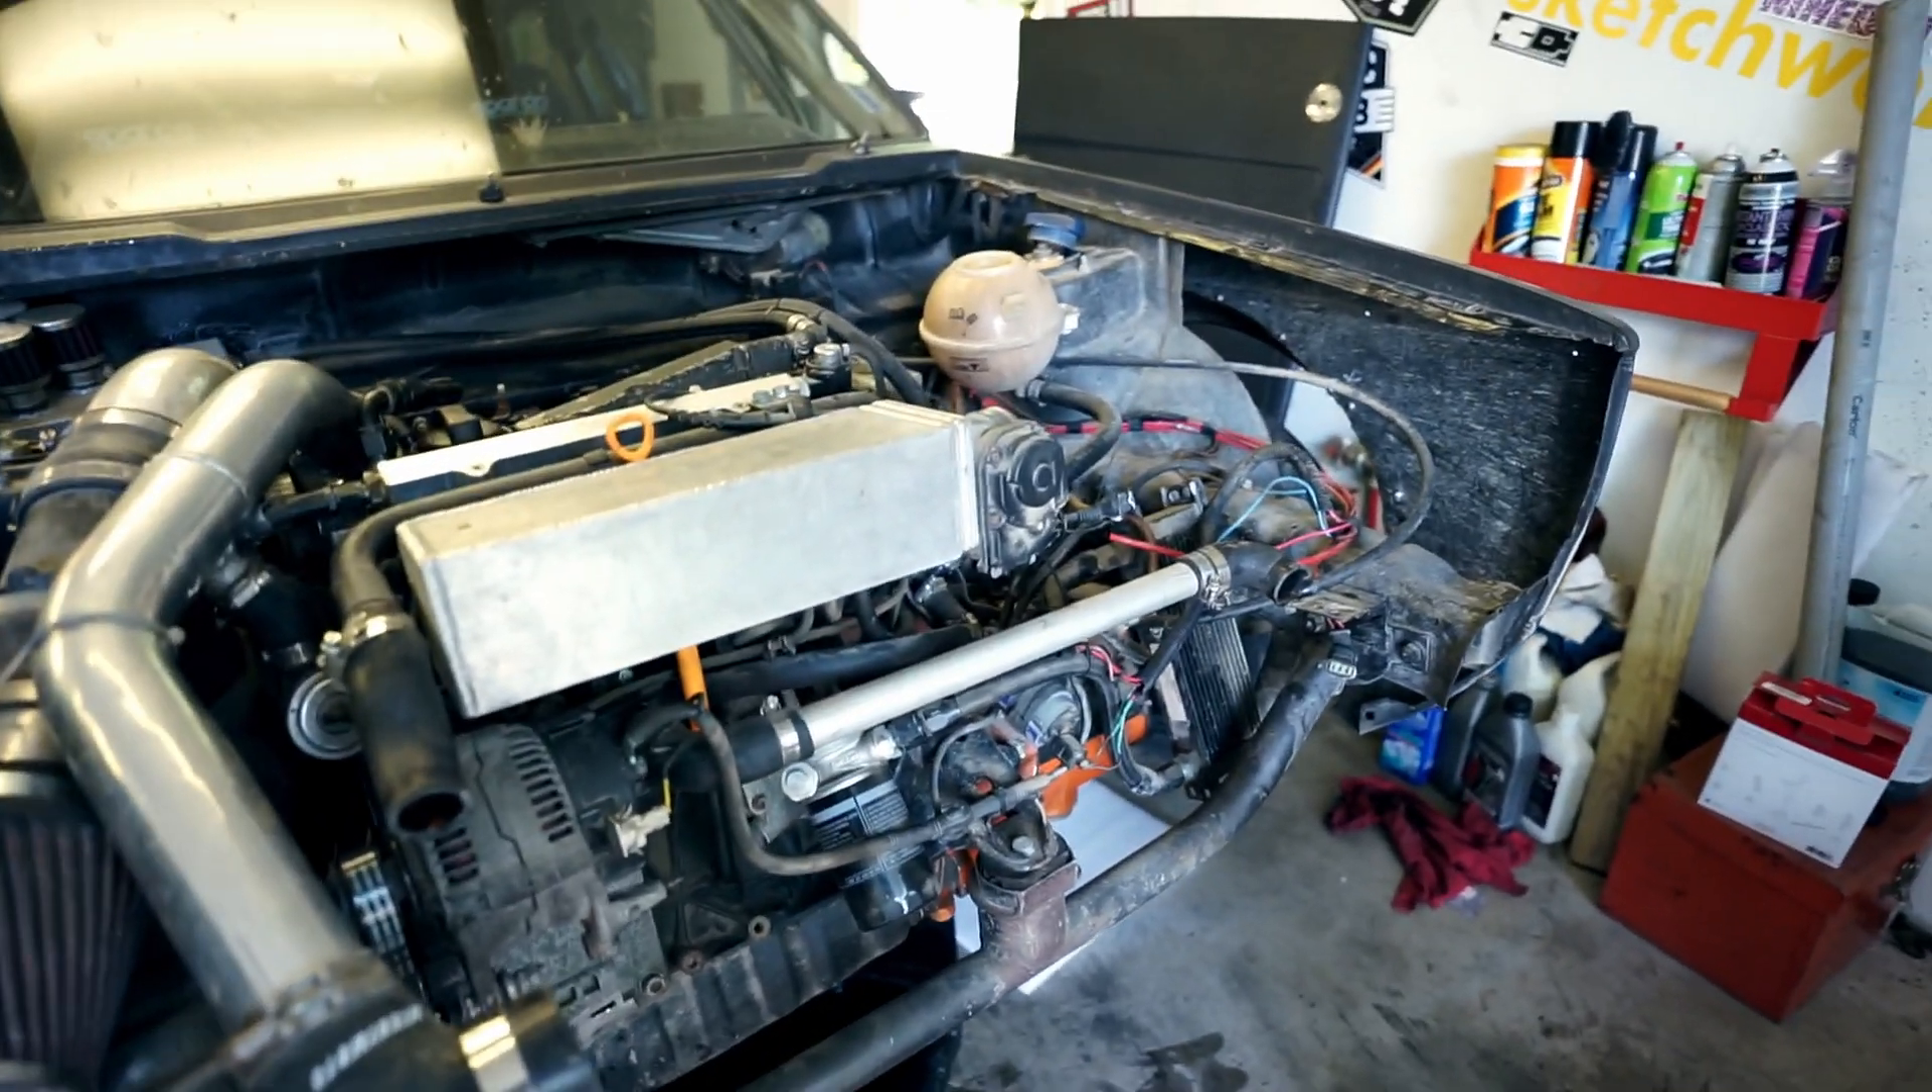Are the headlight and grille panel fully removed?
Yes.